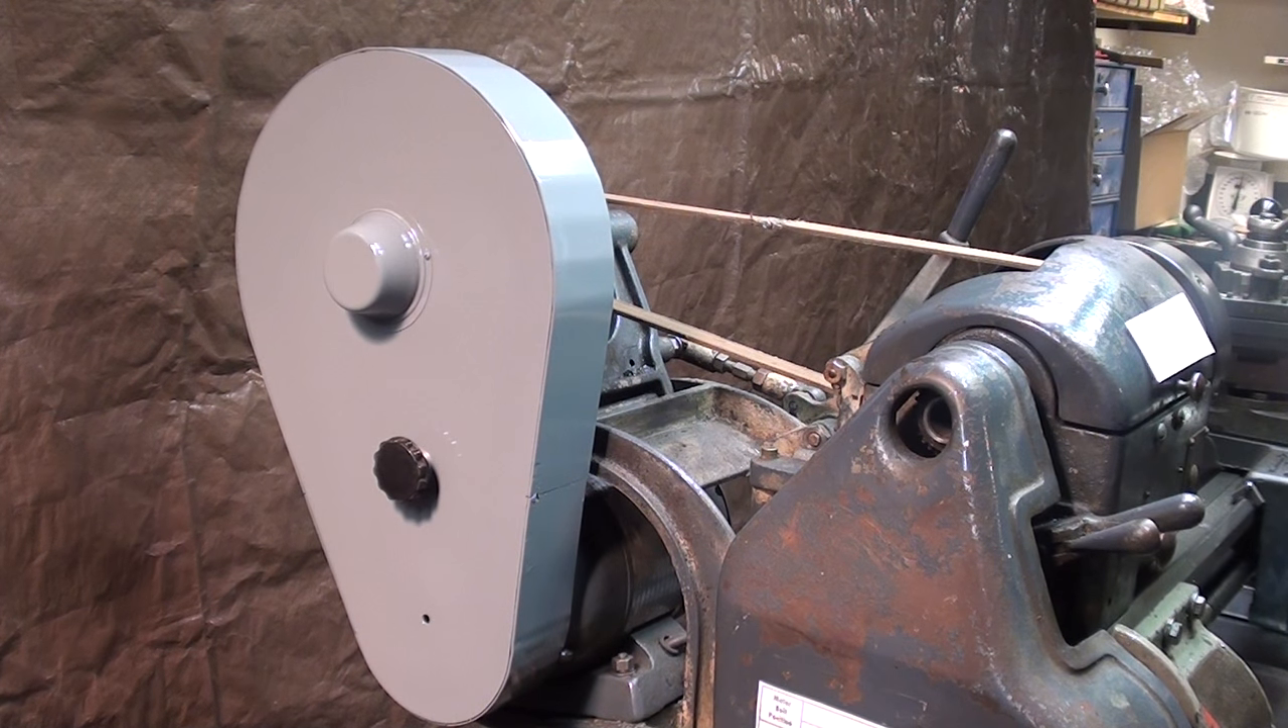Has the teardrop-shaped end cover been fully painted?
Yes.